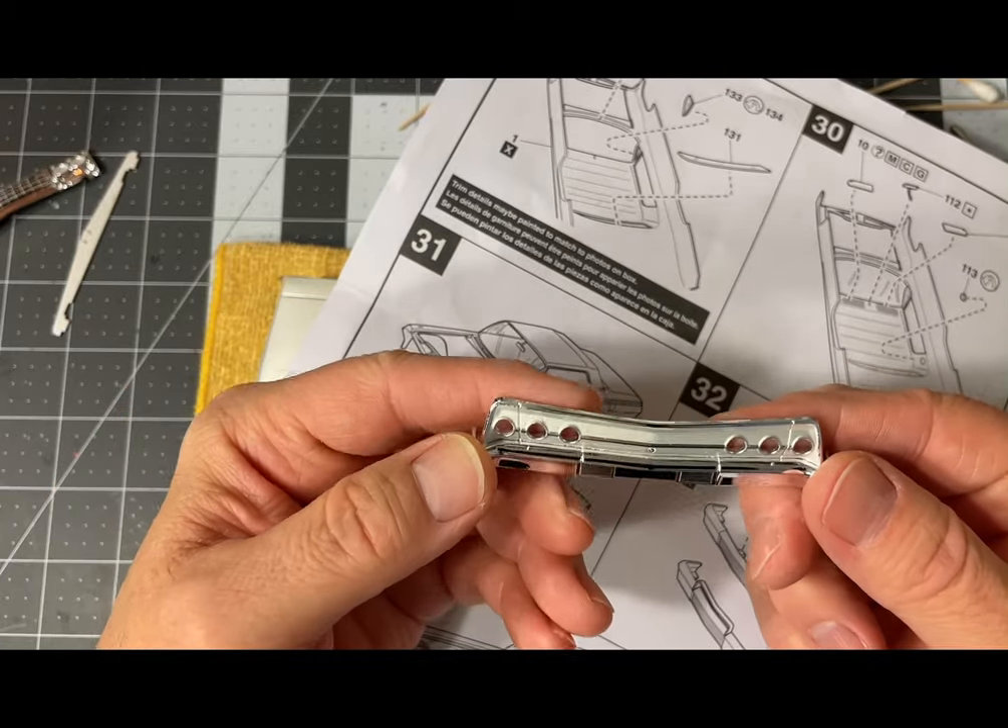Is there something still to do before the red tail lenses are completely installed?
Yes.